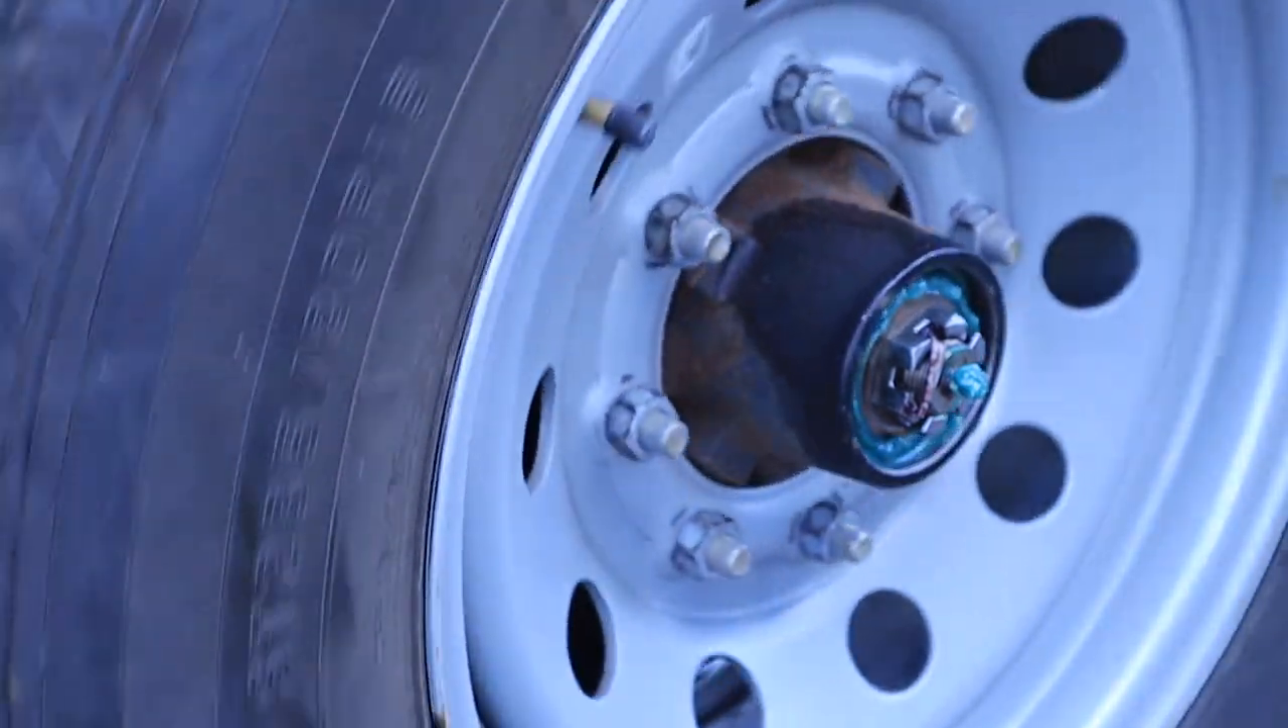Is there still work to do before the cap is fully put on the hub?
Yes.